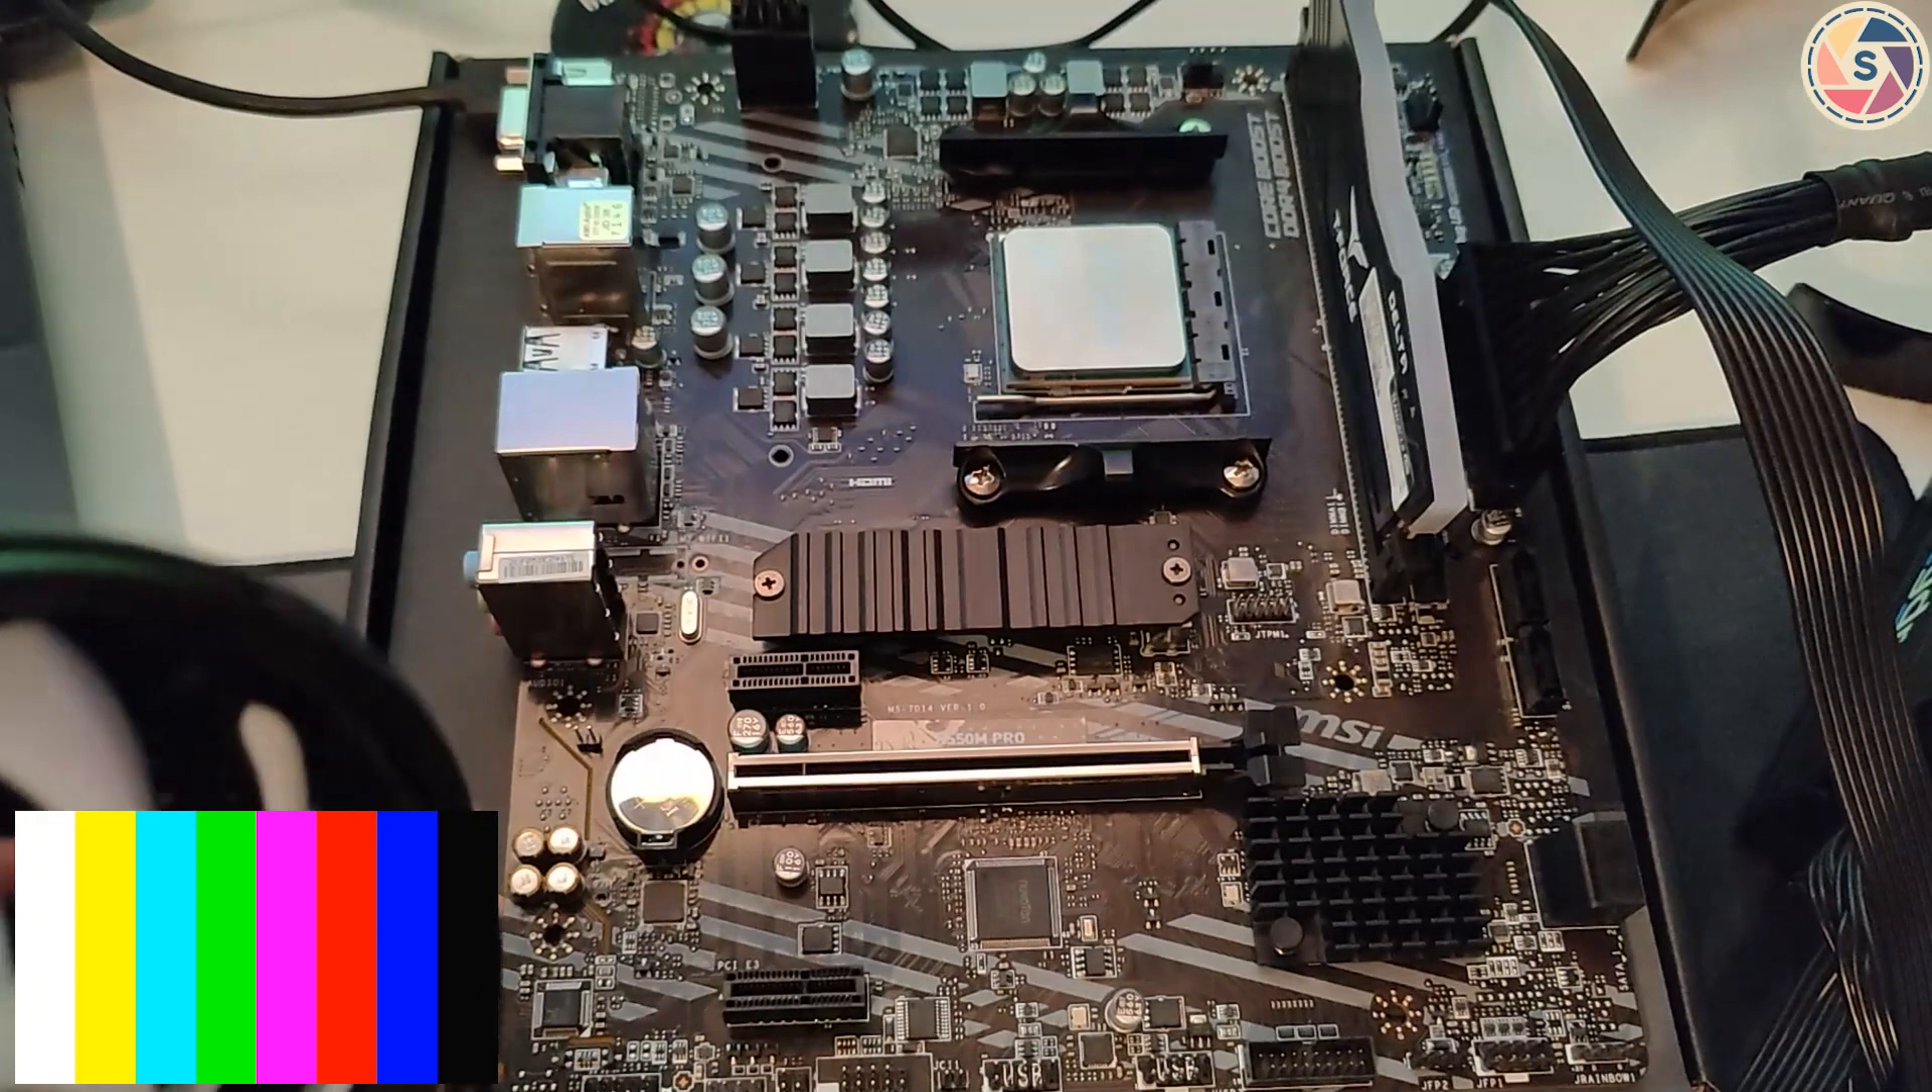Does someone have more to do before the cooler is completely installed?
Yes.